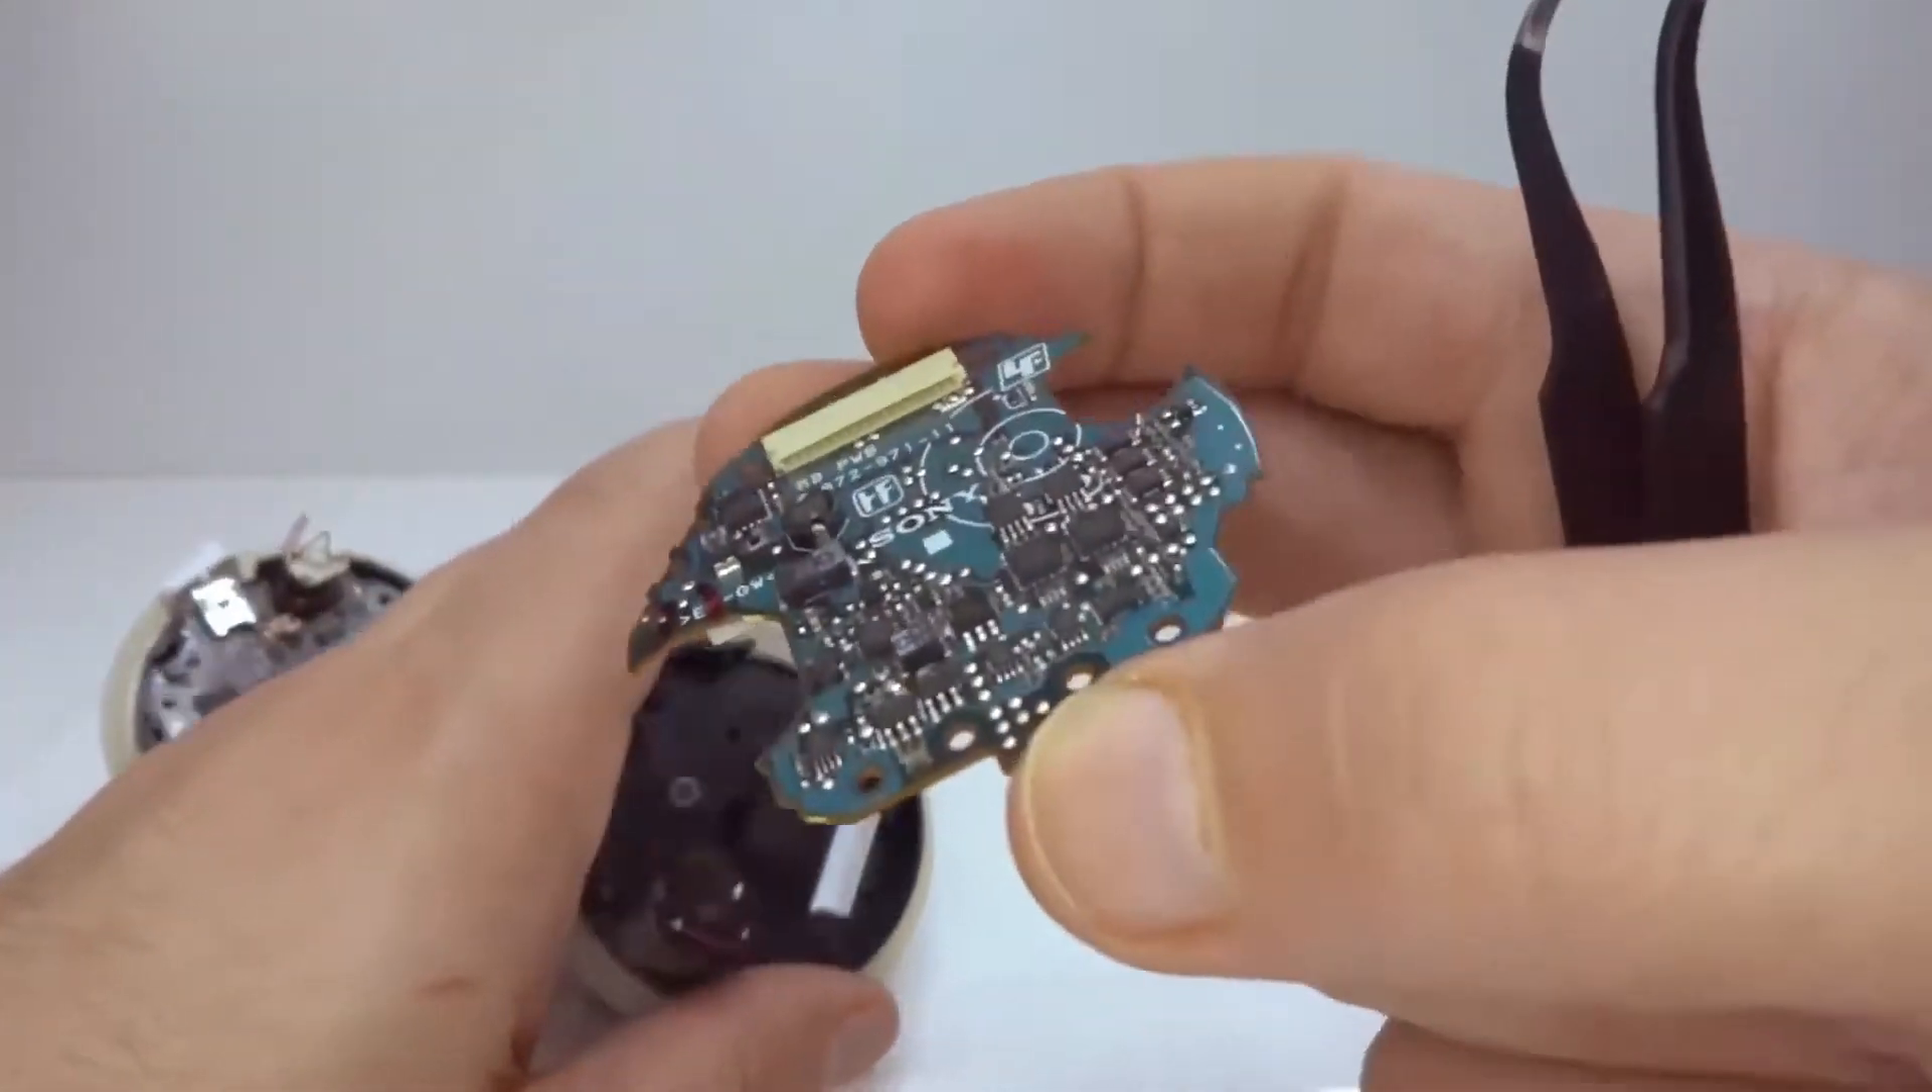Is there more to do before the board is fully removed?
No.